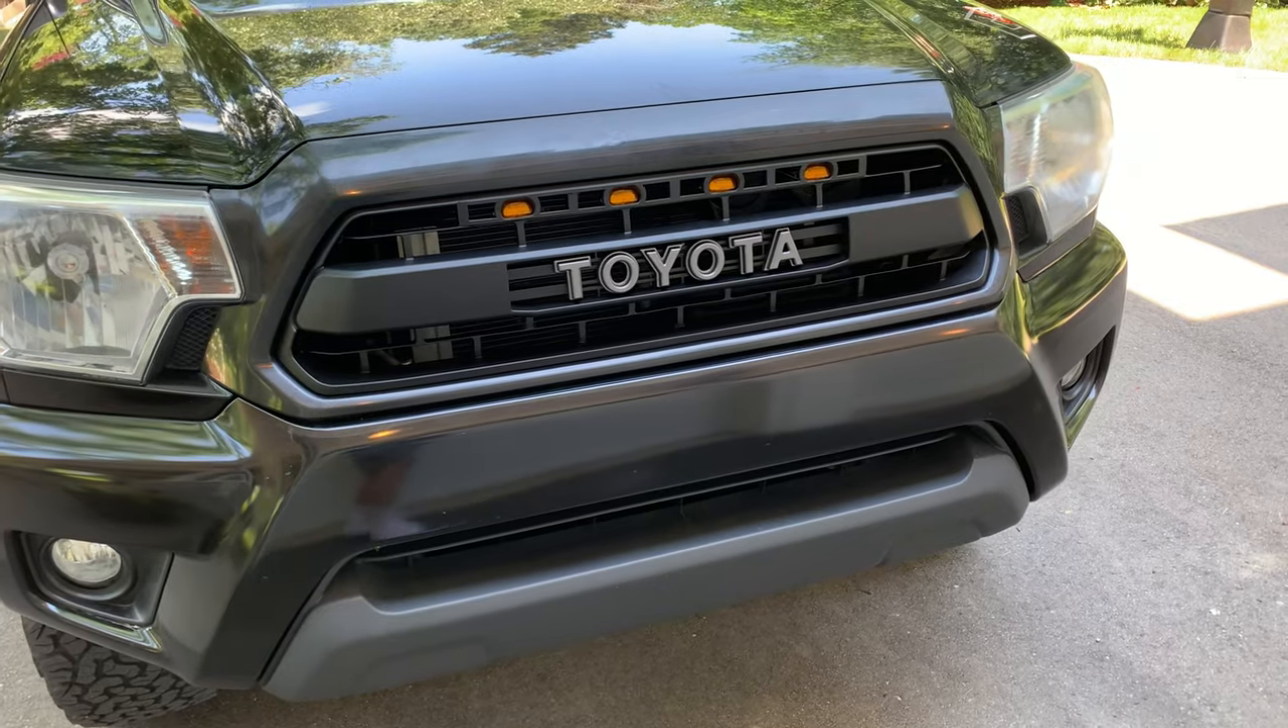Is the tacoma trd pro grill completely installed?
Yes.